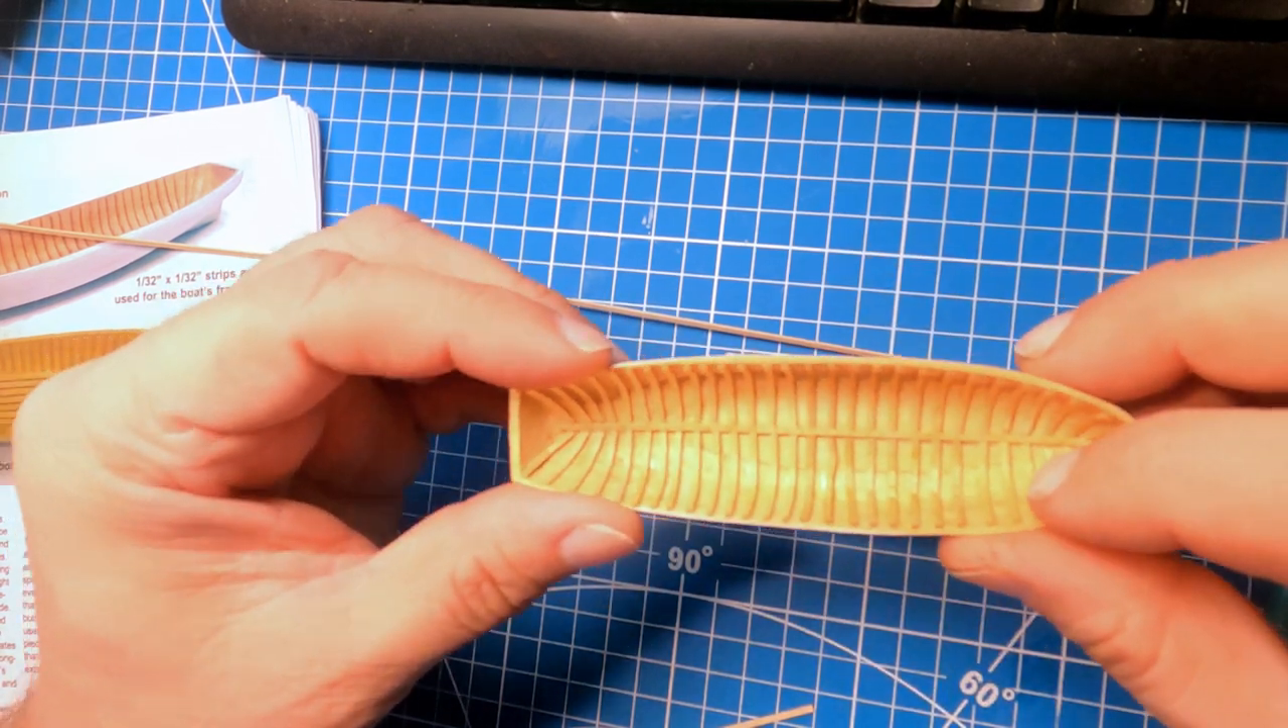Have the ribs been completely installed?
Yes.